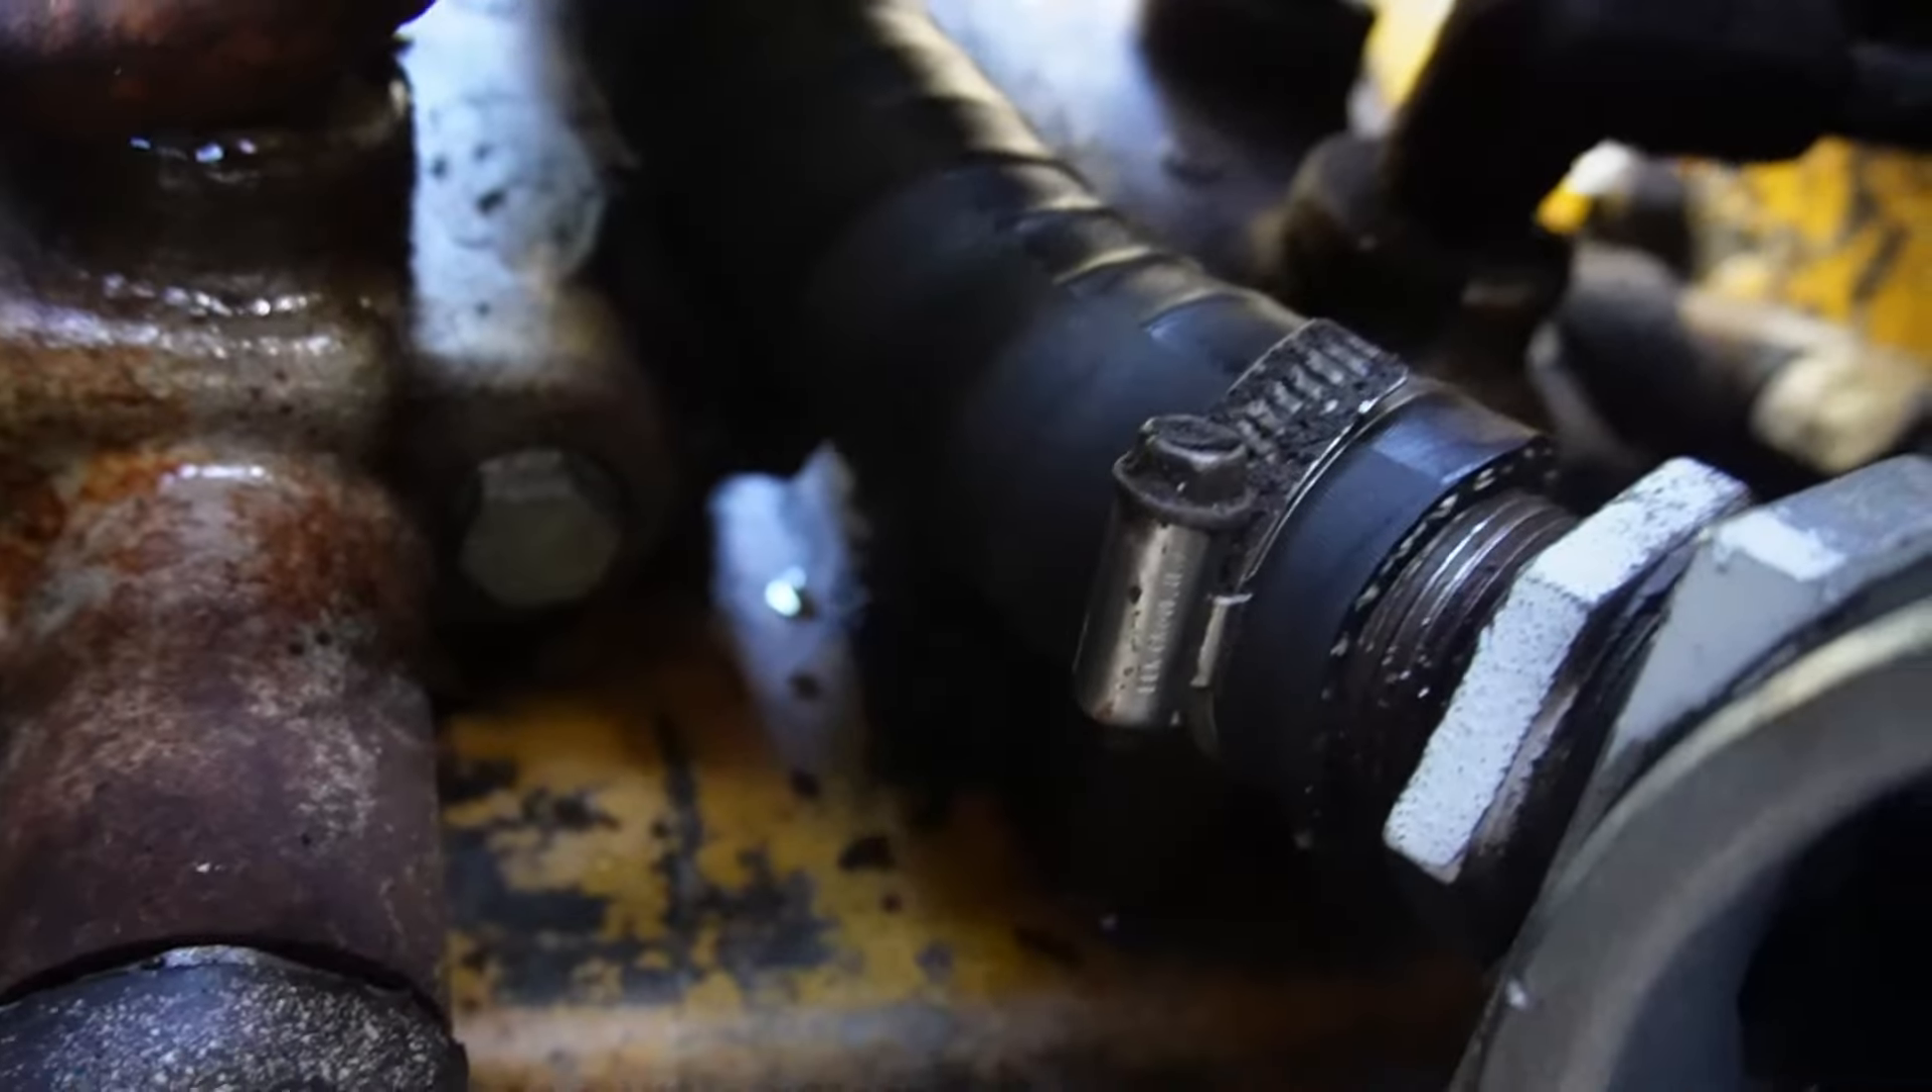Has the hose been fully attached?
Yes.